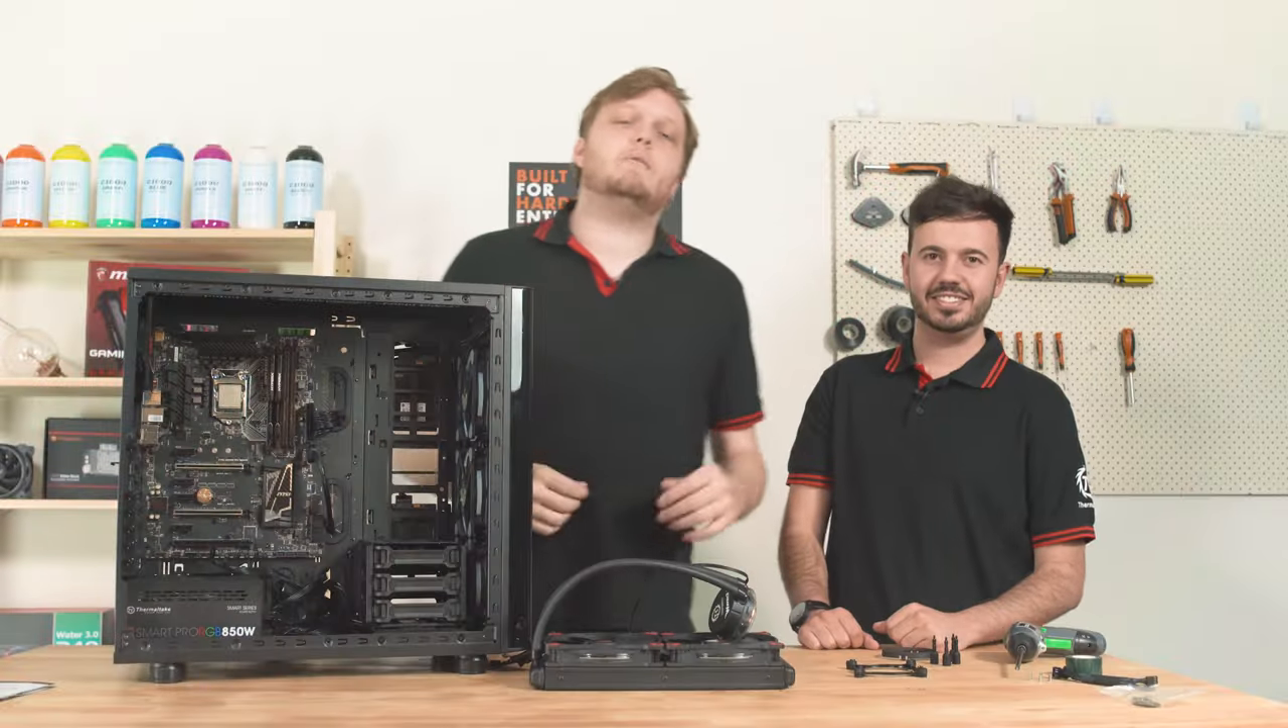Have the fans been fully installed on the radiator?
Yes.